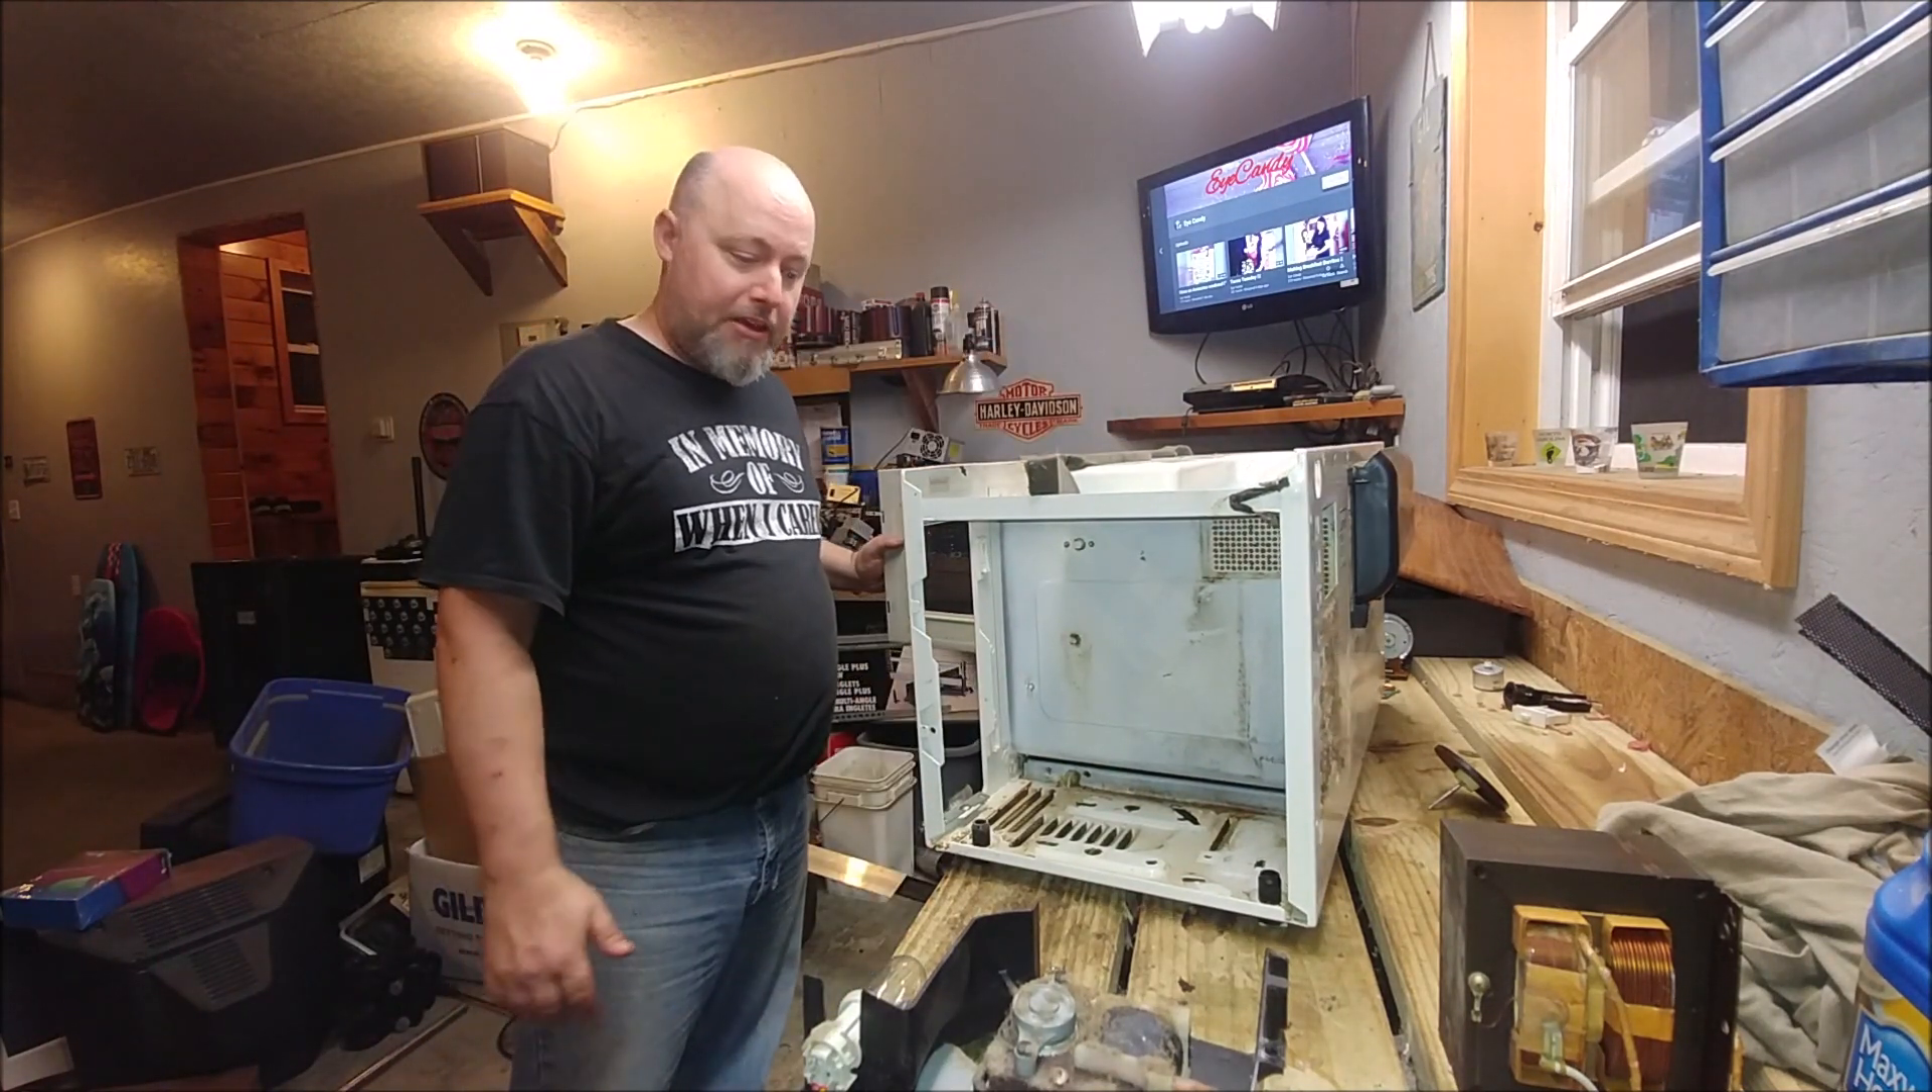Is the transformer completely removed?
Yes.